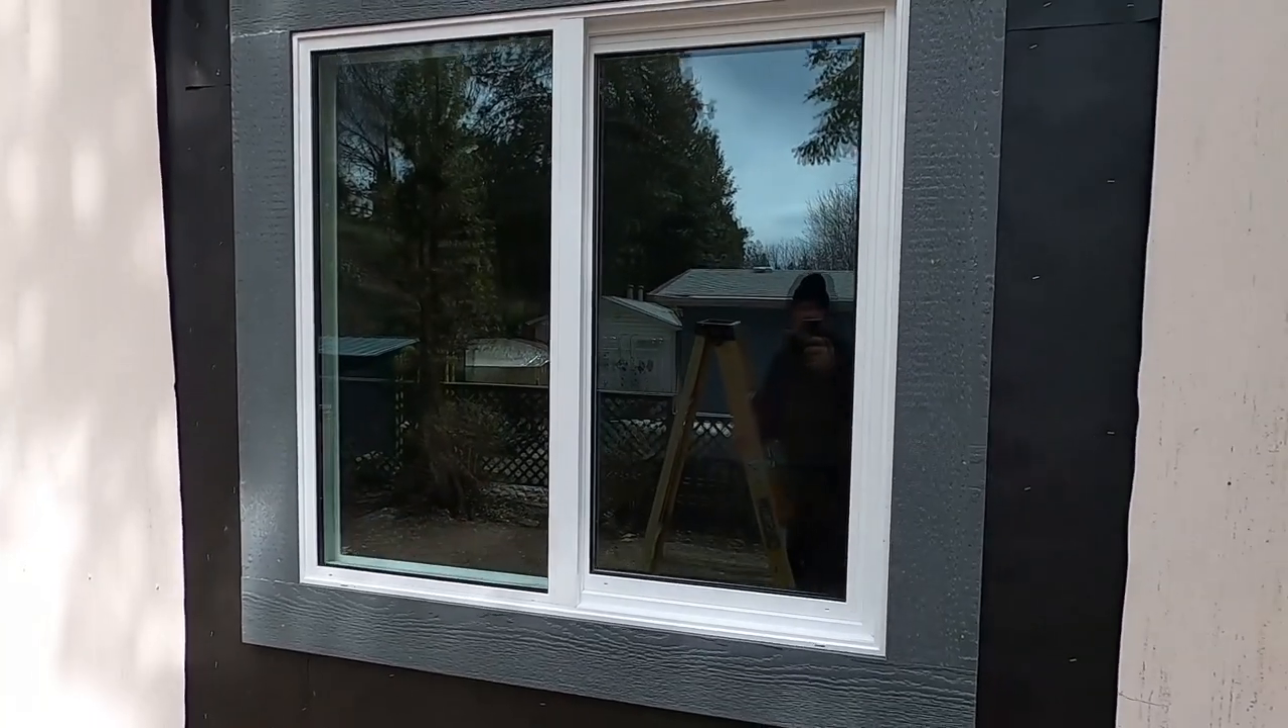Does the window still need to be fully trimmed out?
No.